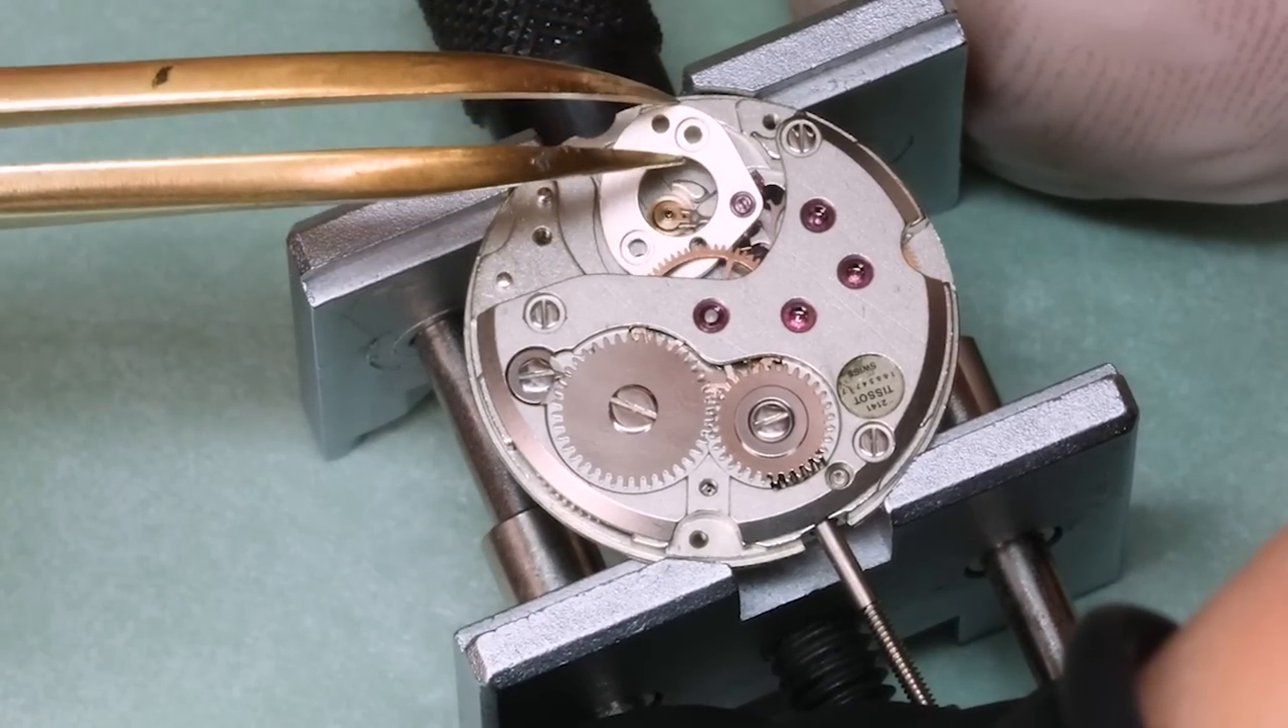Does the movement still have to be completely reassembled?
Yes.